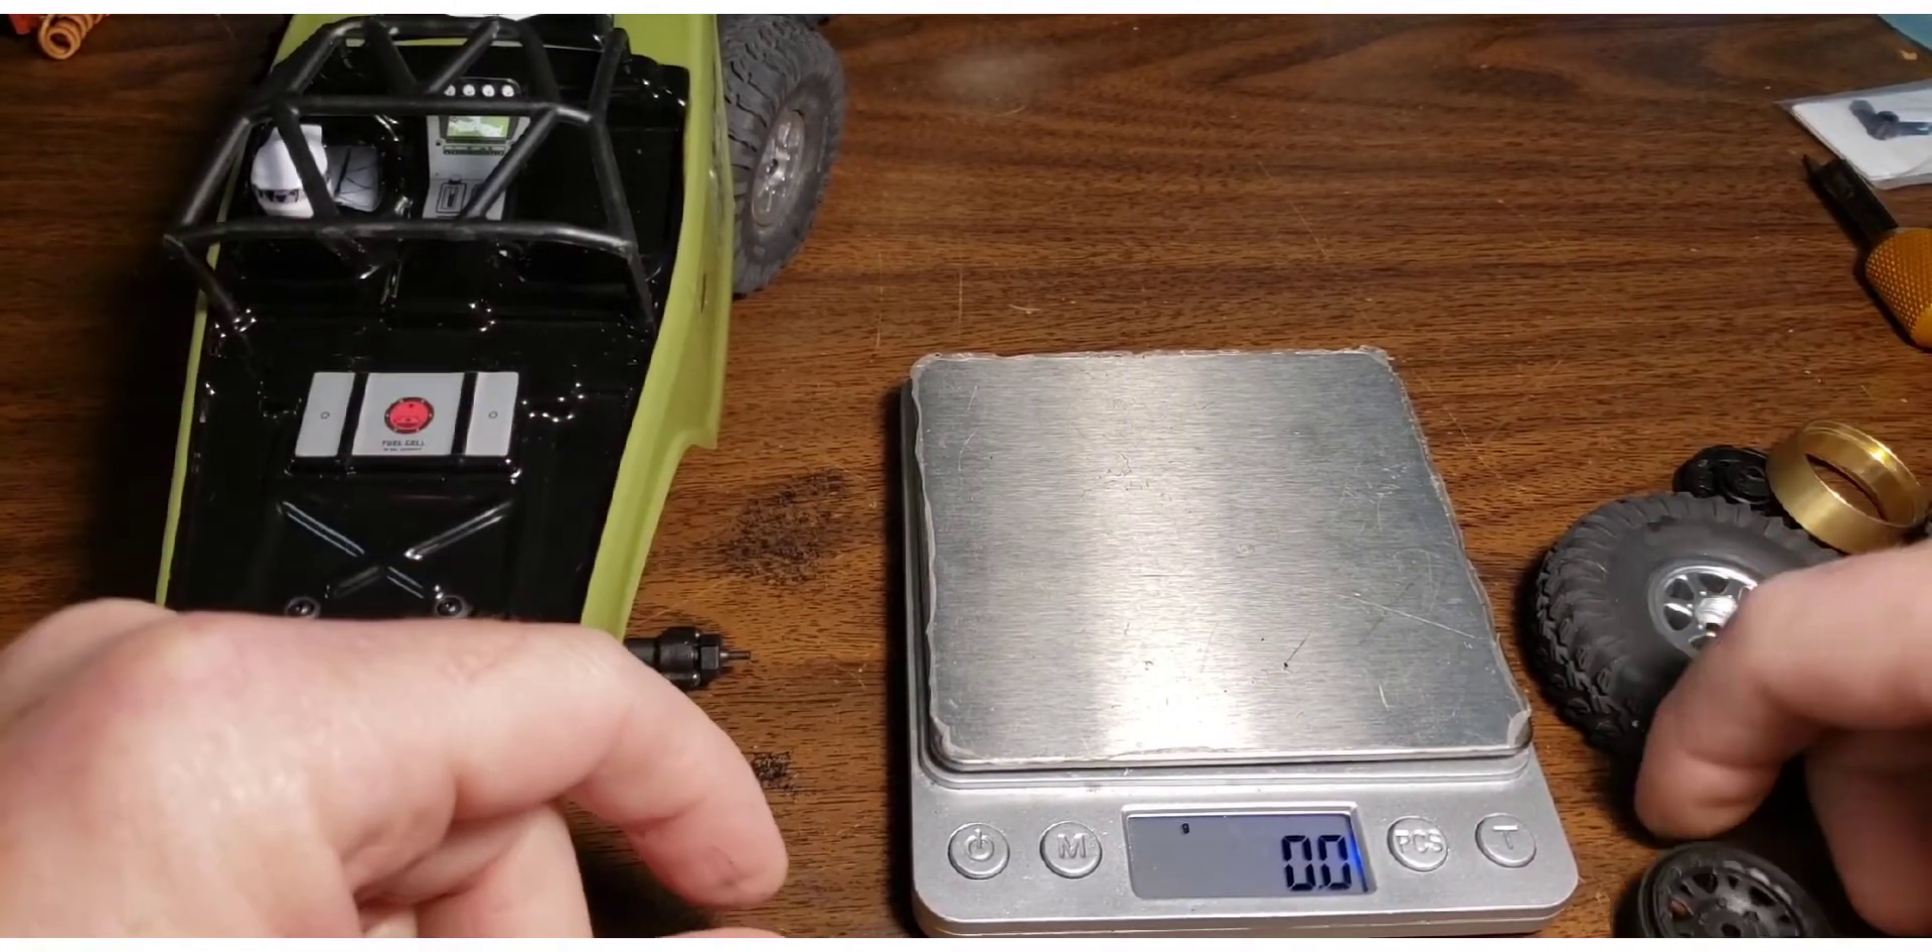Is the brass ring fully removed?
Yes.